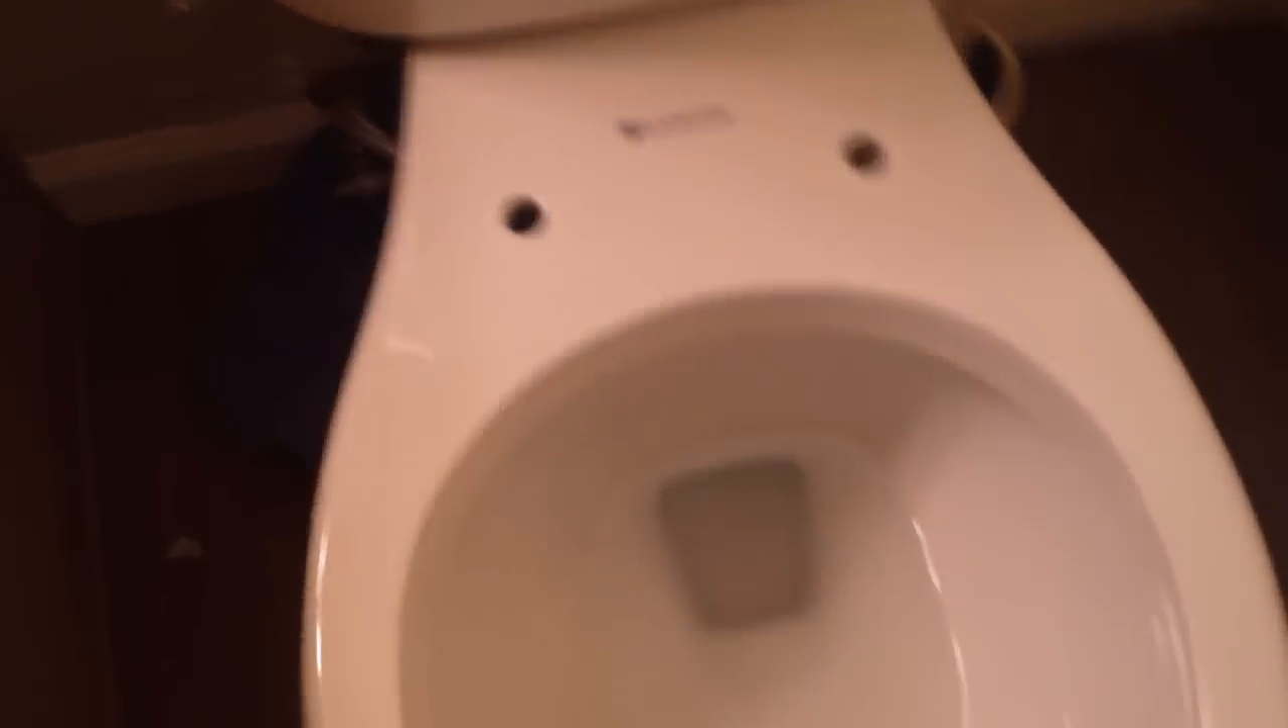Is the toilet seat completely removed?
Yes.